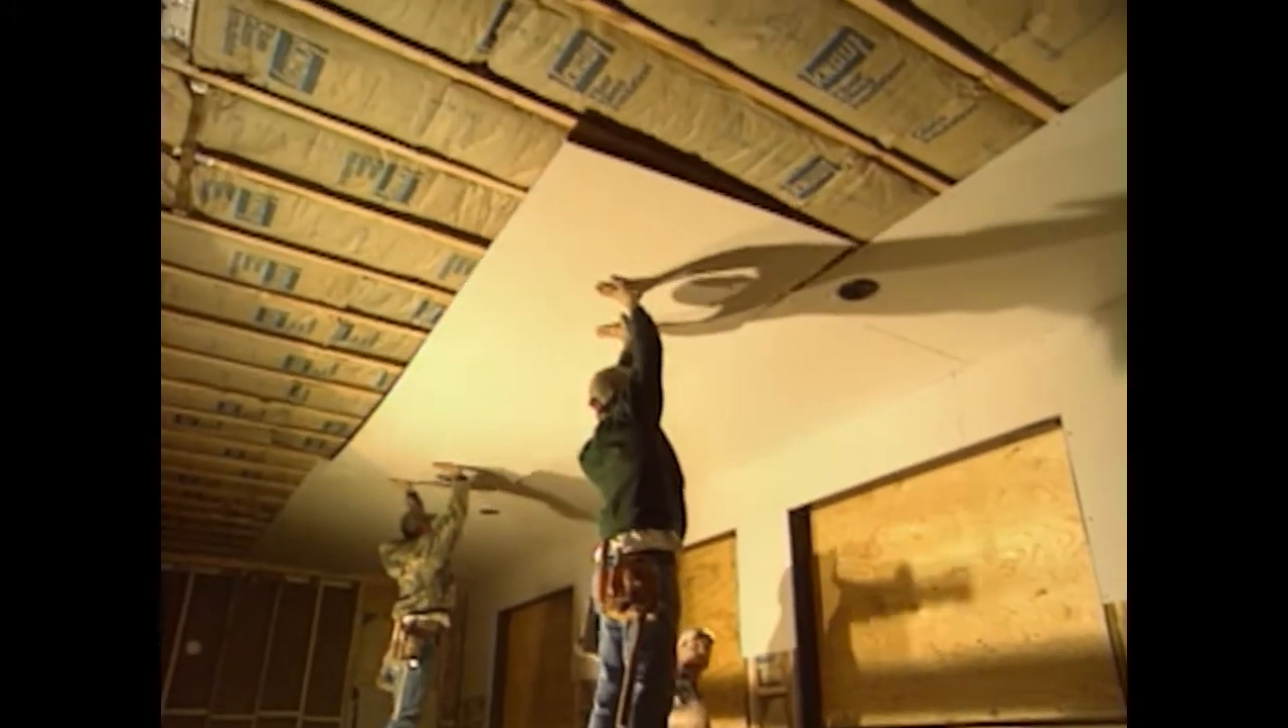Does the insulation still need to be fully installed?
No.